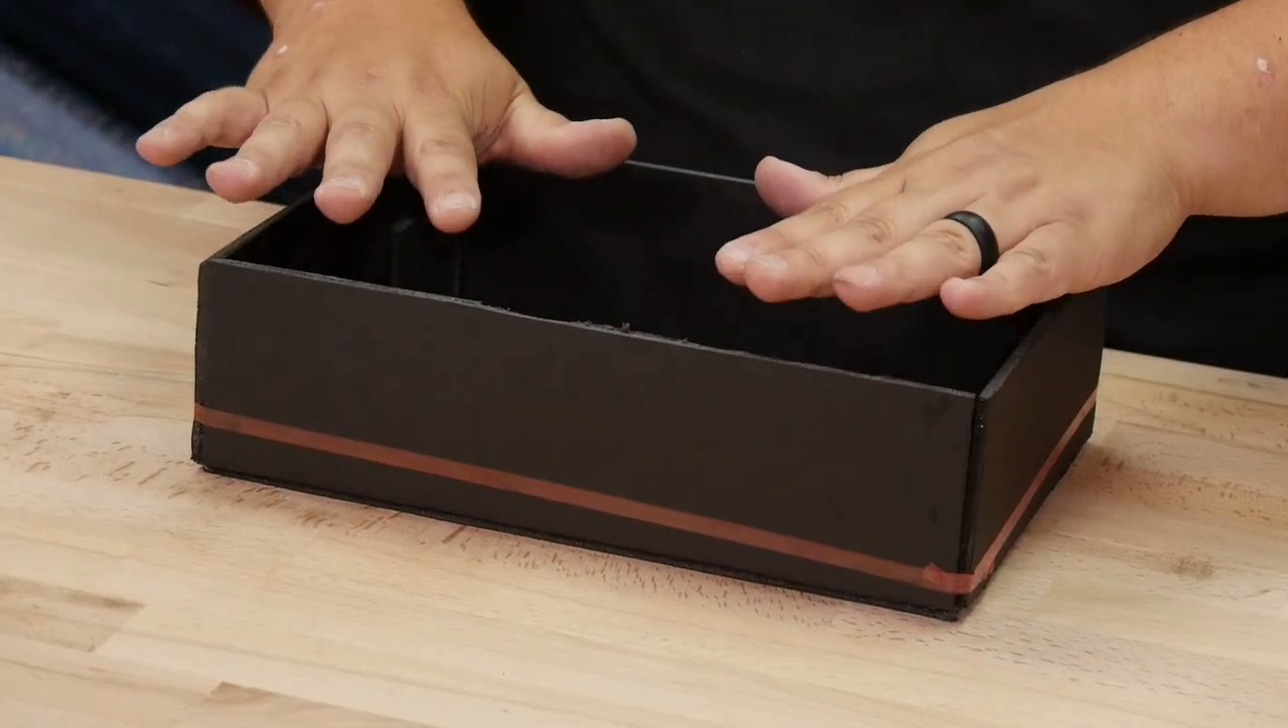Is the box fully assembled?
Yes.